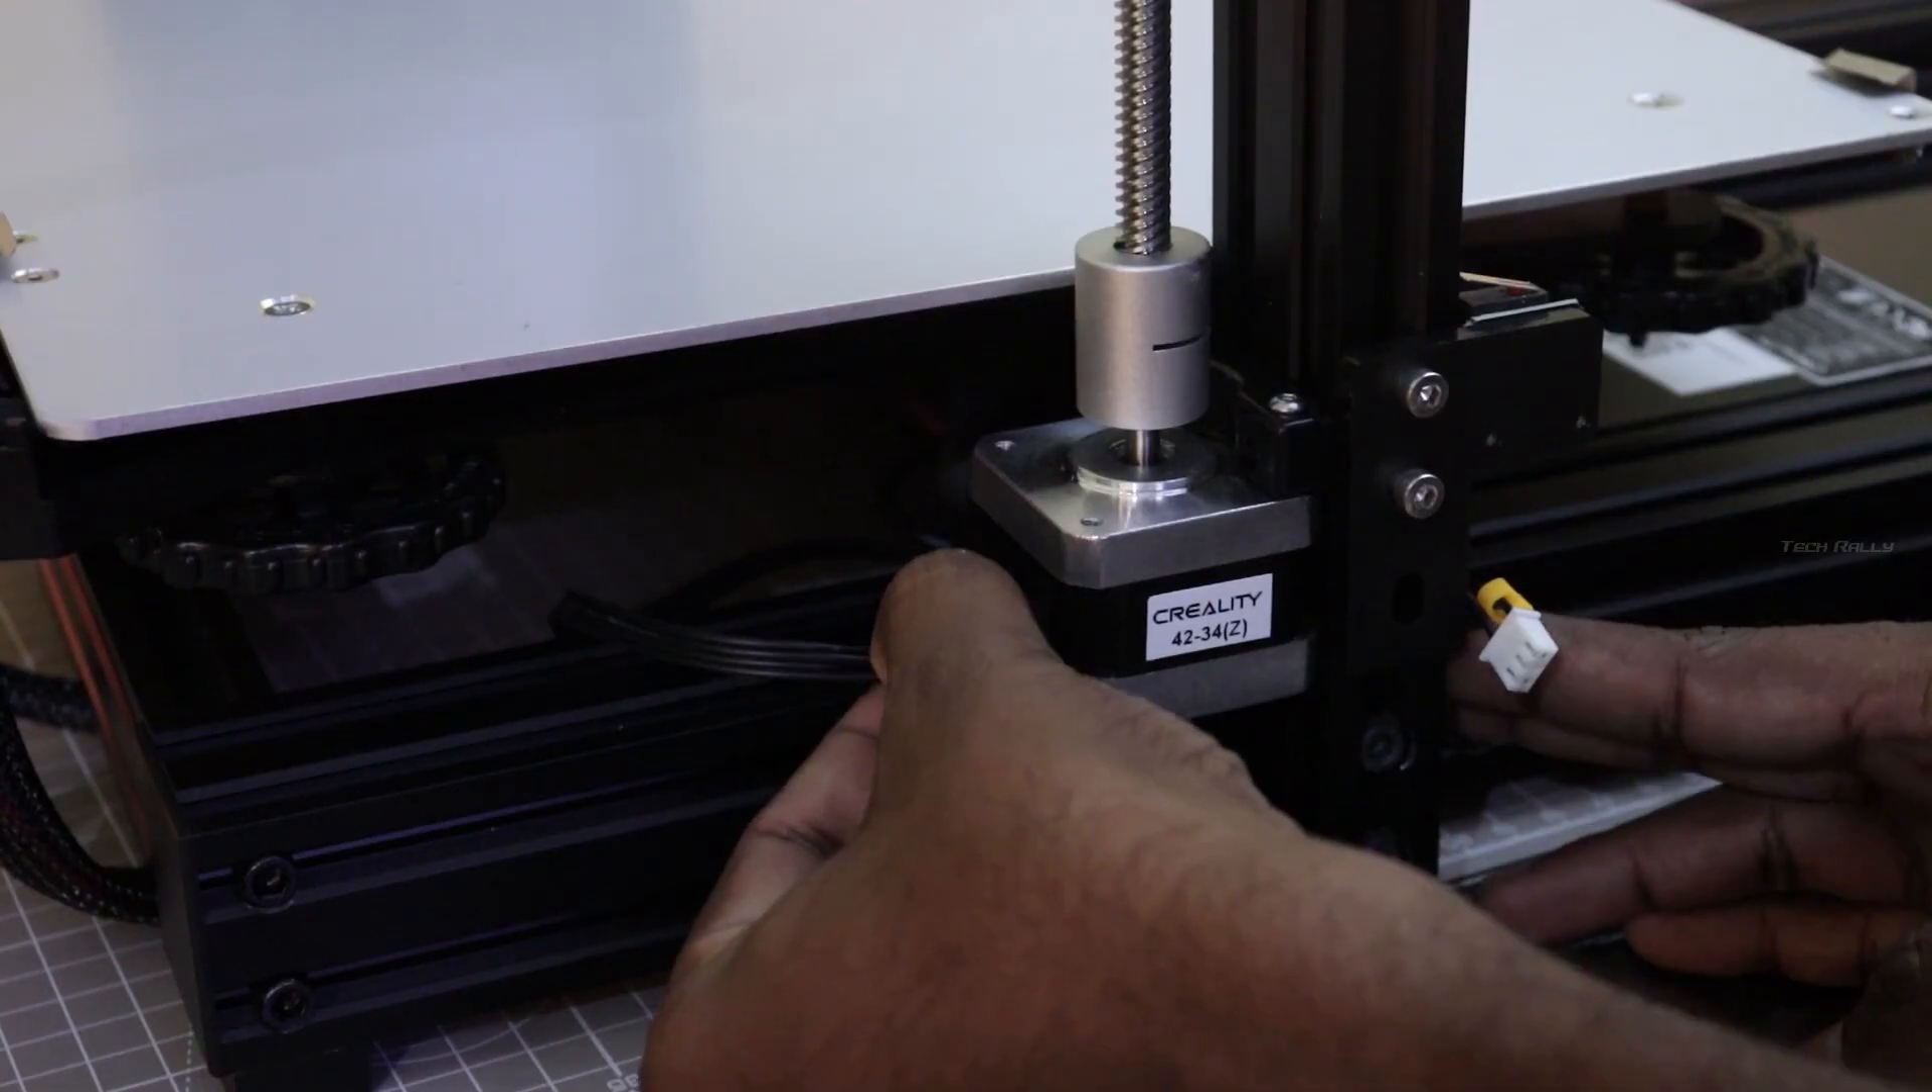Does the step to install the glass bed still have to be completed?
Yes.